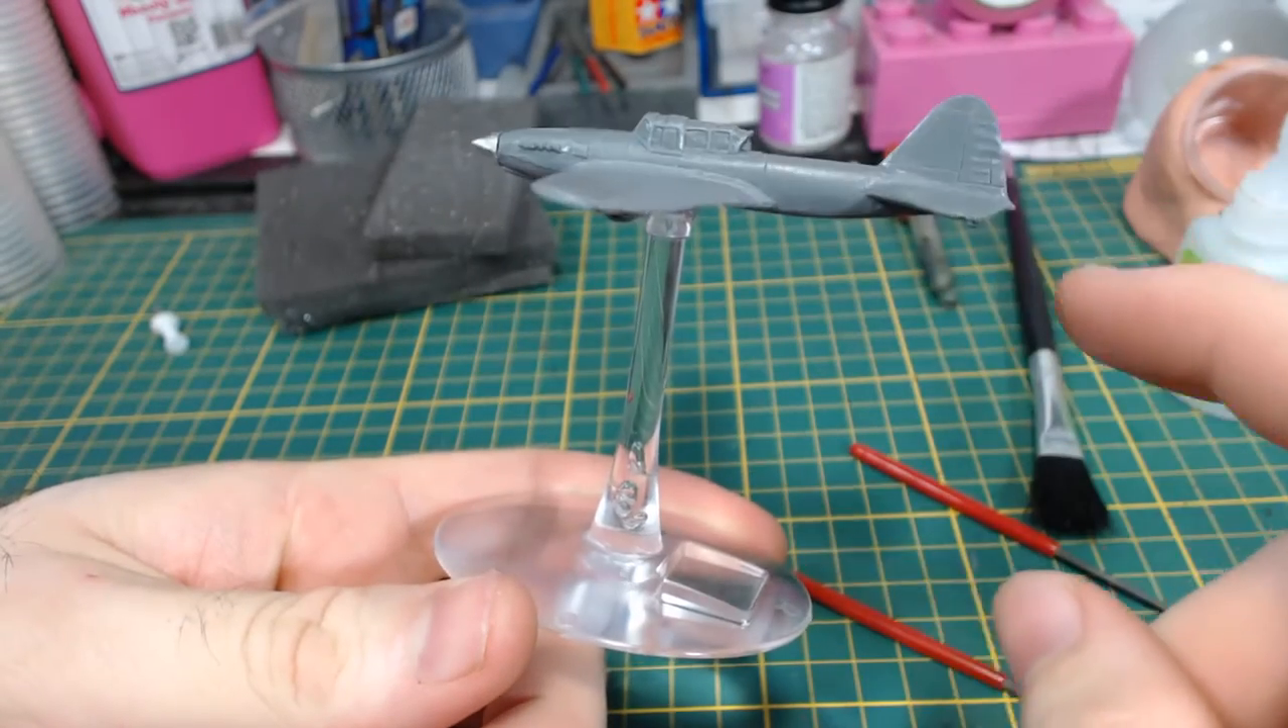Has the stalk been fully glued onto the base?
Yes.